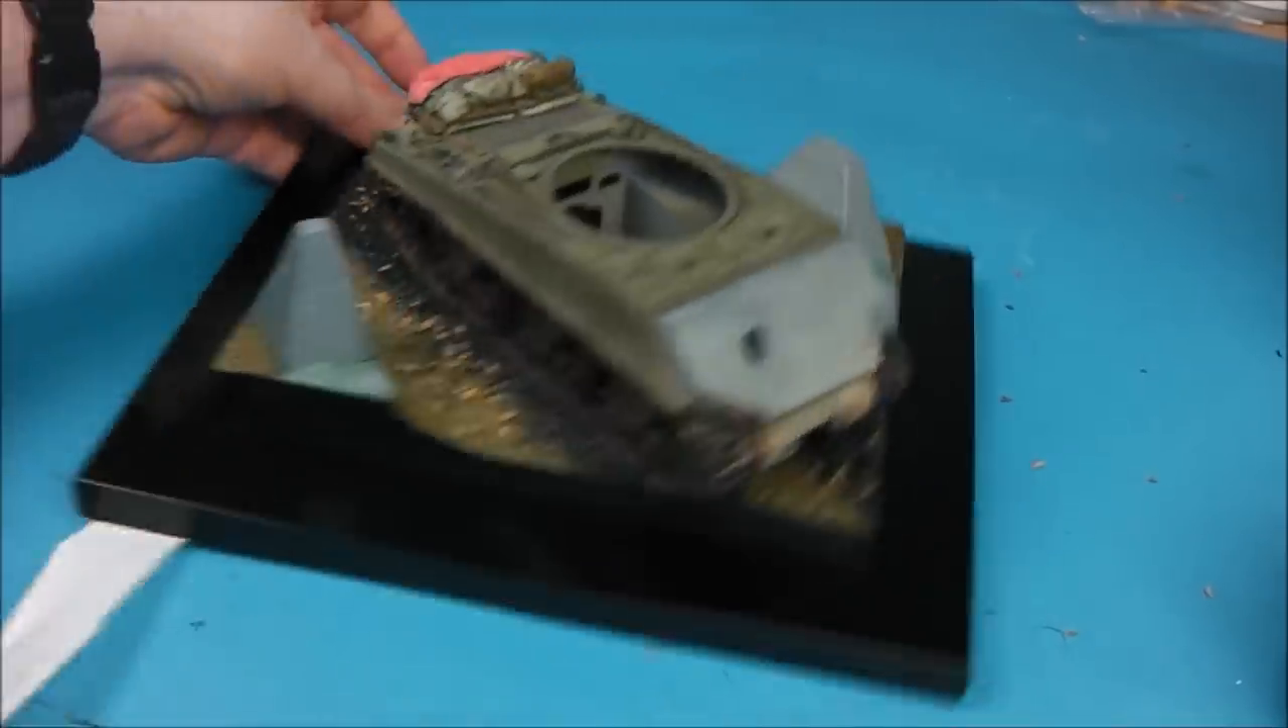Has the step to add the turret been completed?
No.